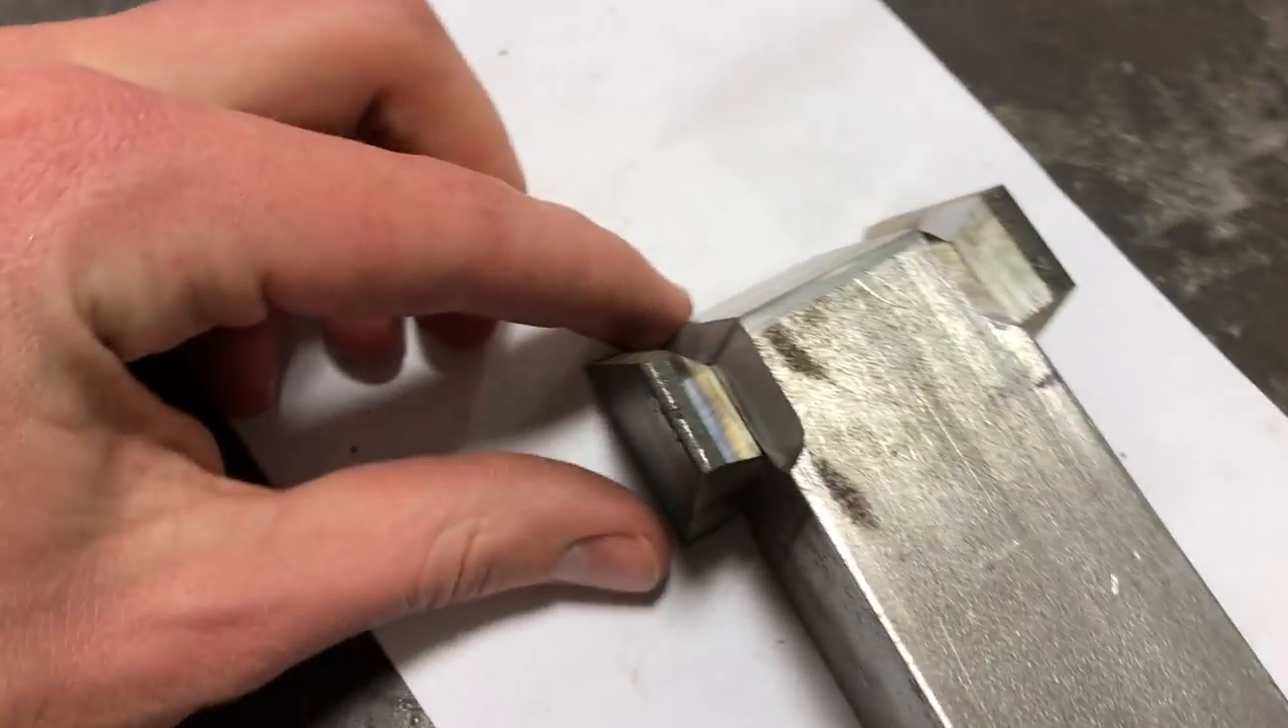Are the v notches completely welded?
No.